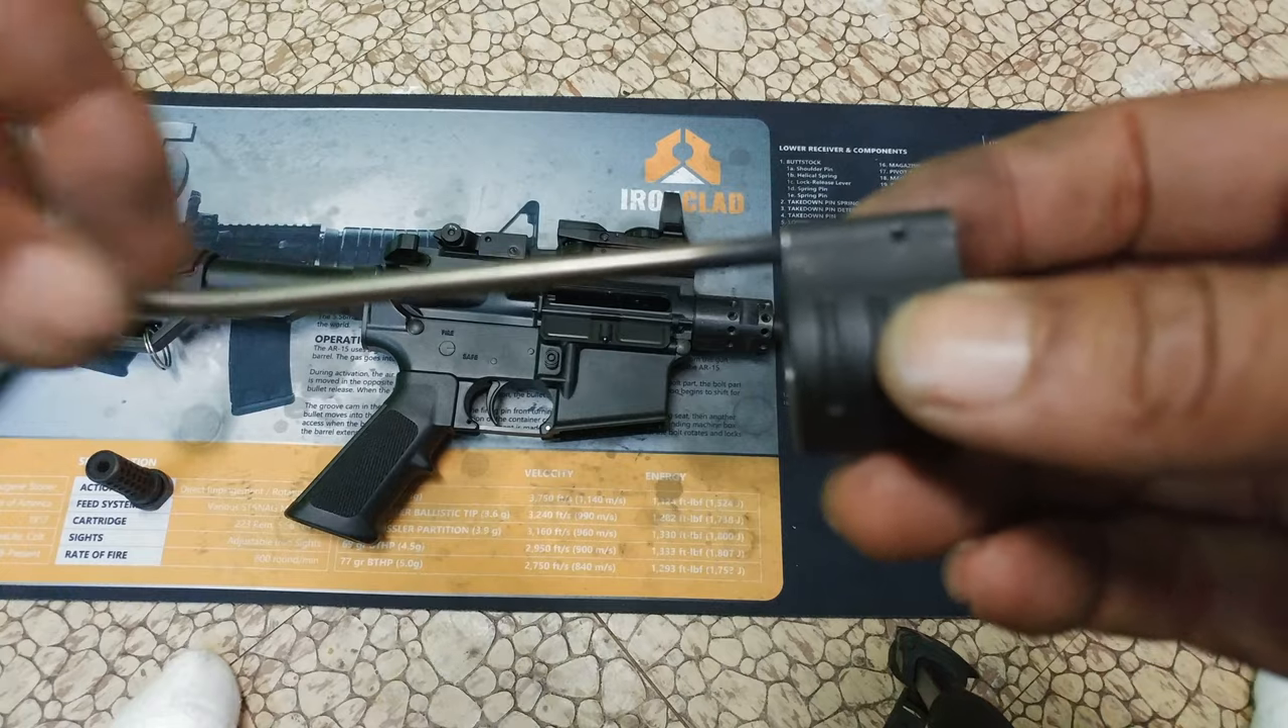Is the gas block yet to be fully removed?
No.